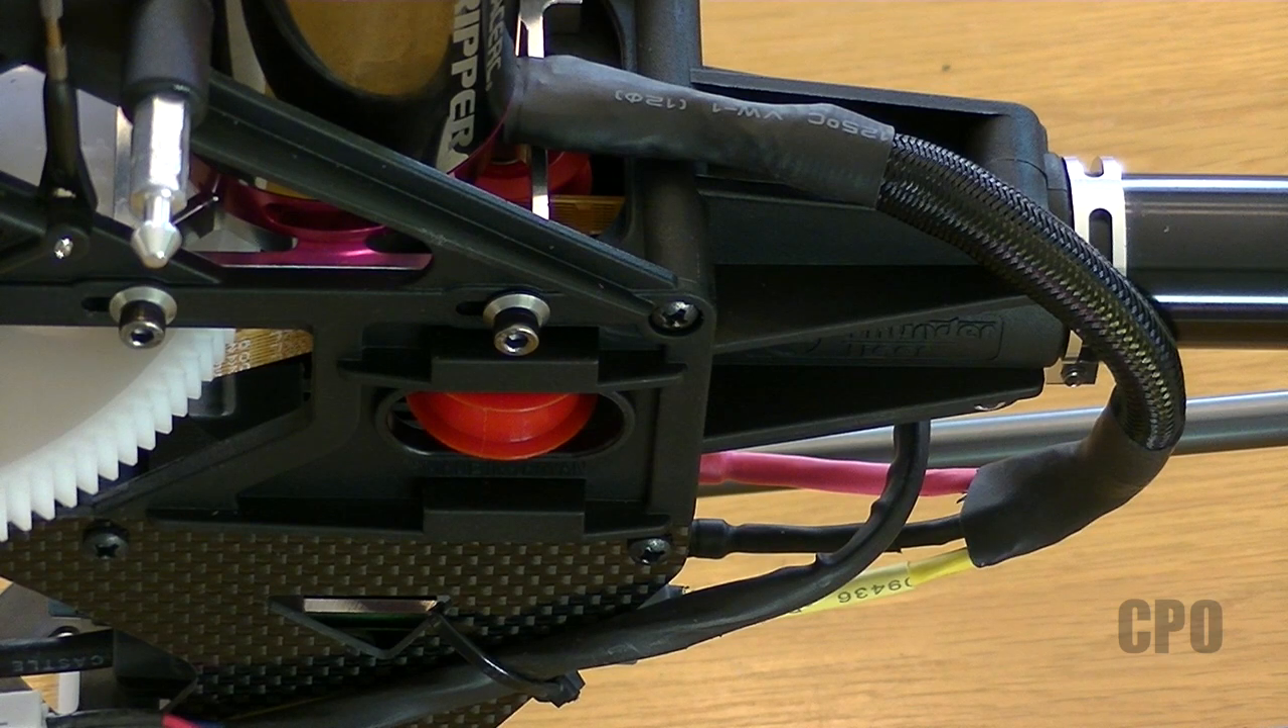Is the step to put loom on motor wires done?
Yes.